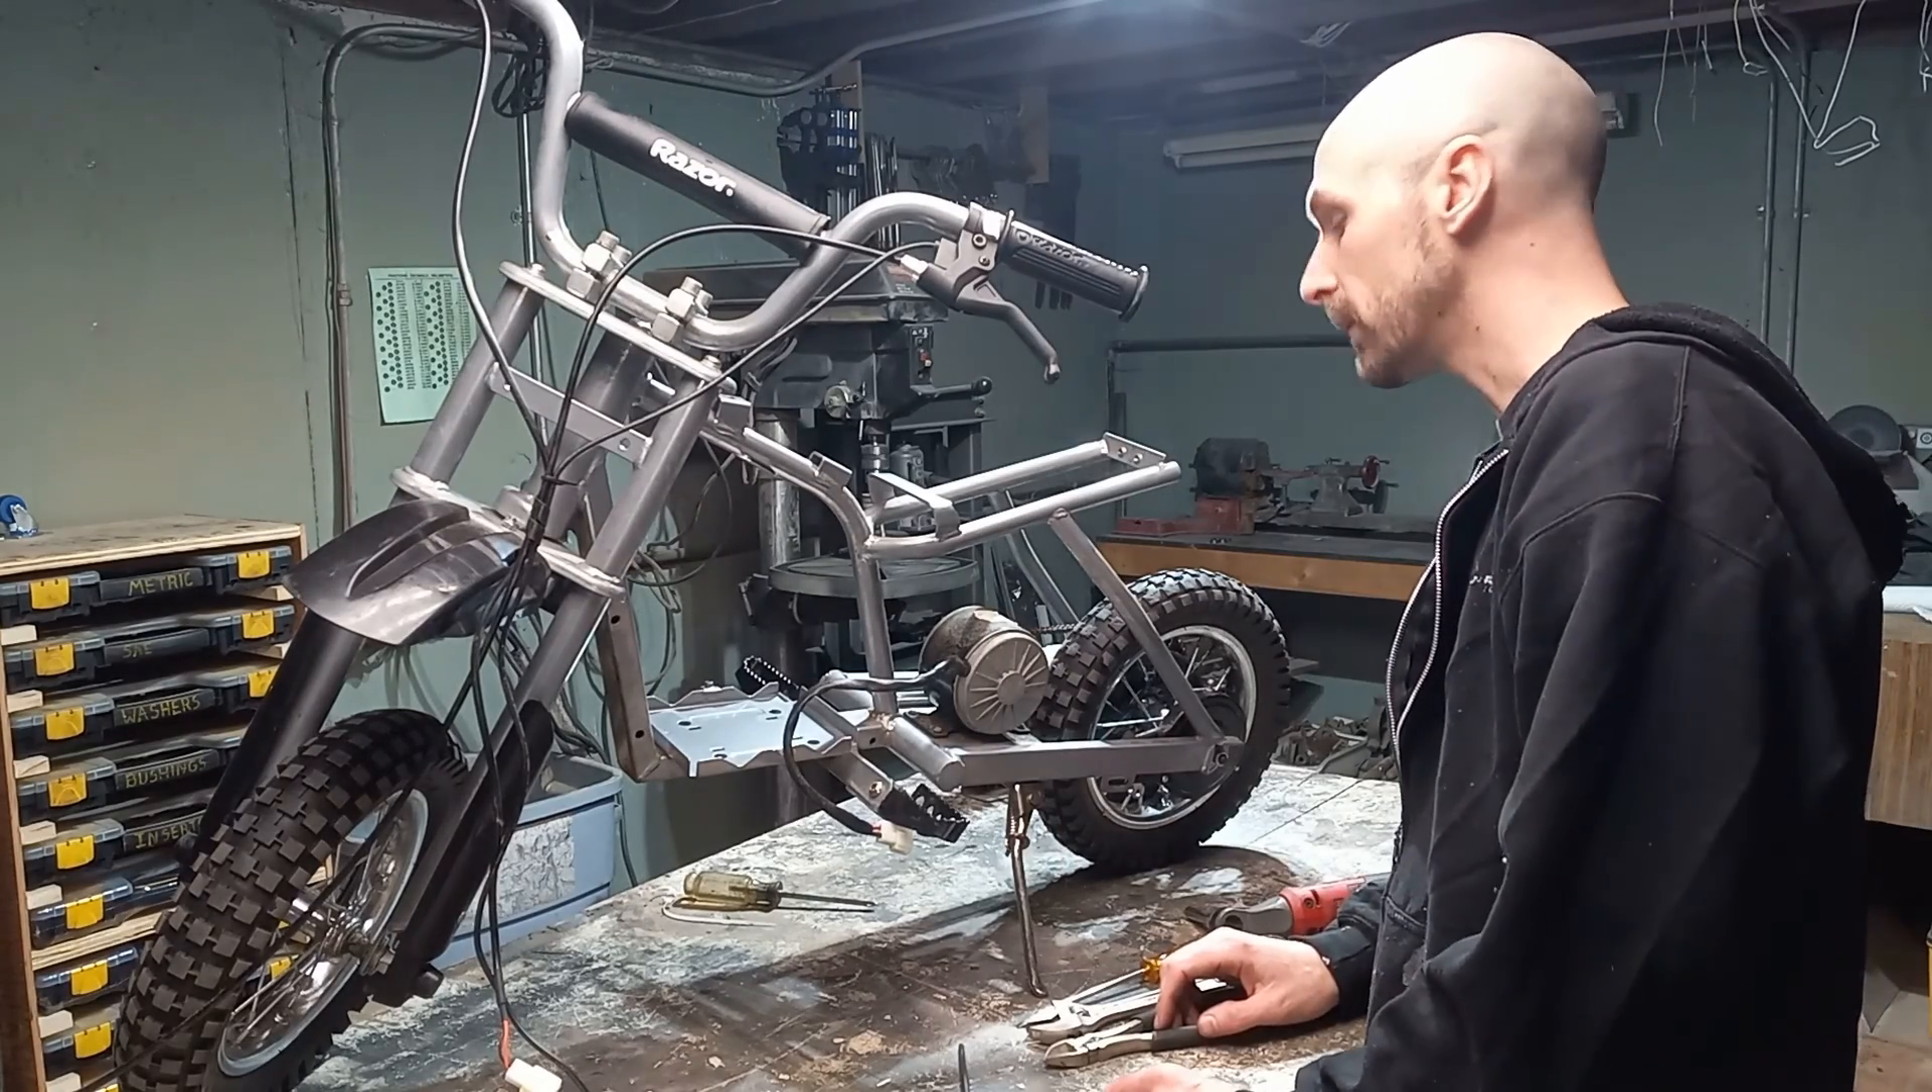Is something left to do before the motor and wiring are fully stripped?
Yes.